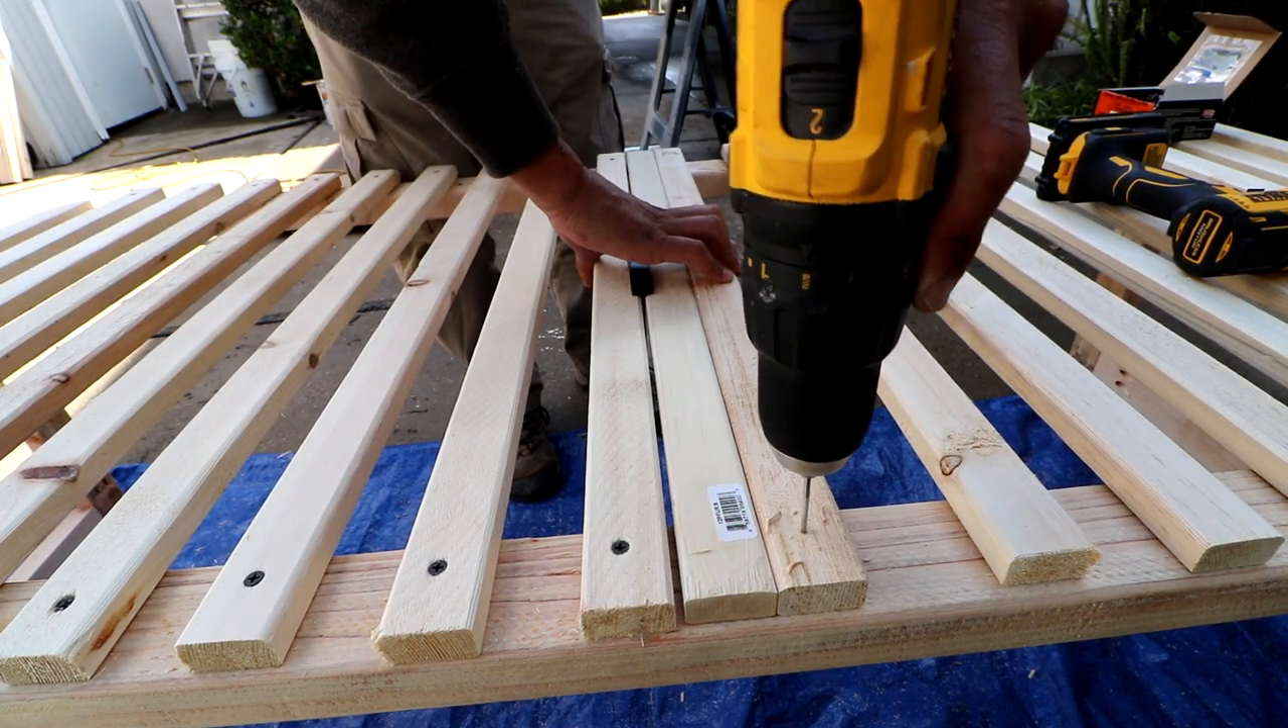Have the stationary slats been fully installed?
No.